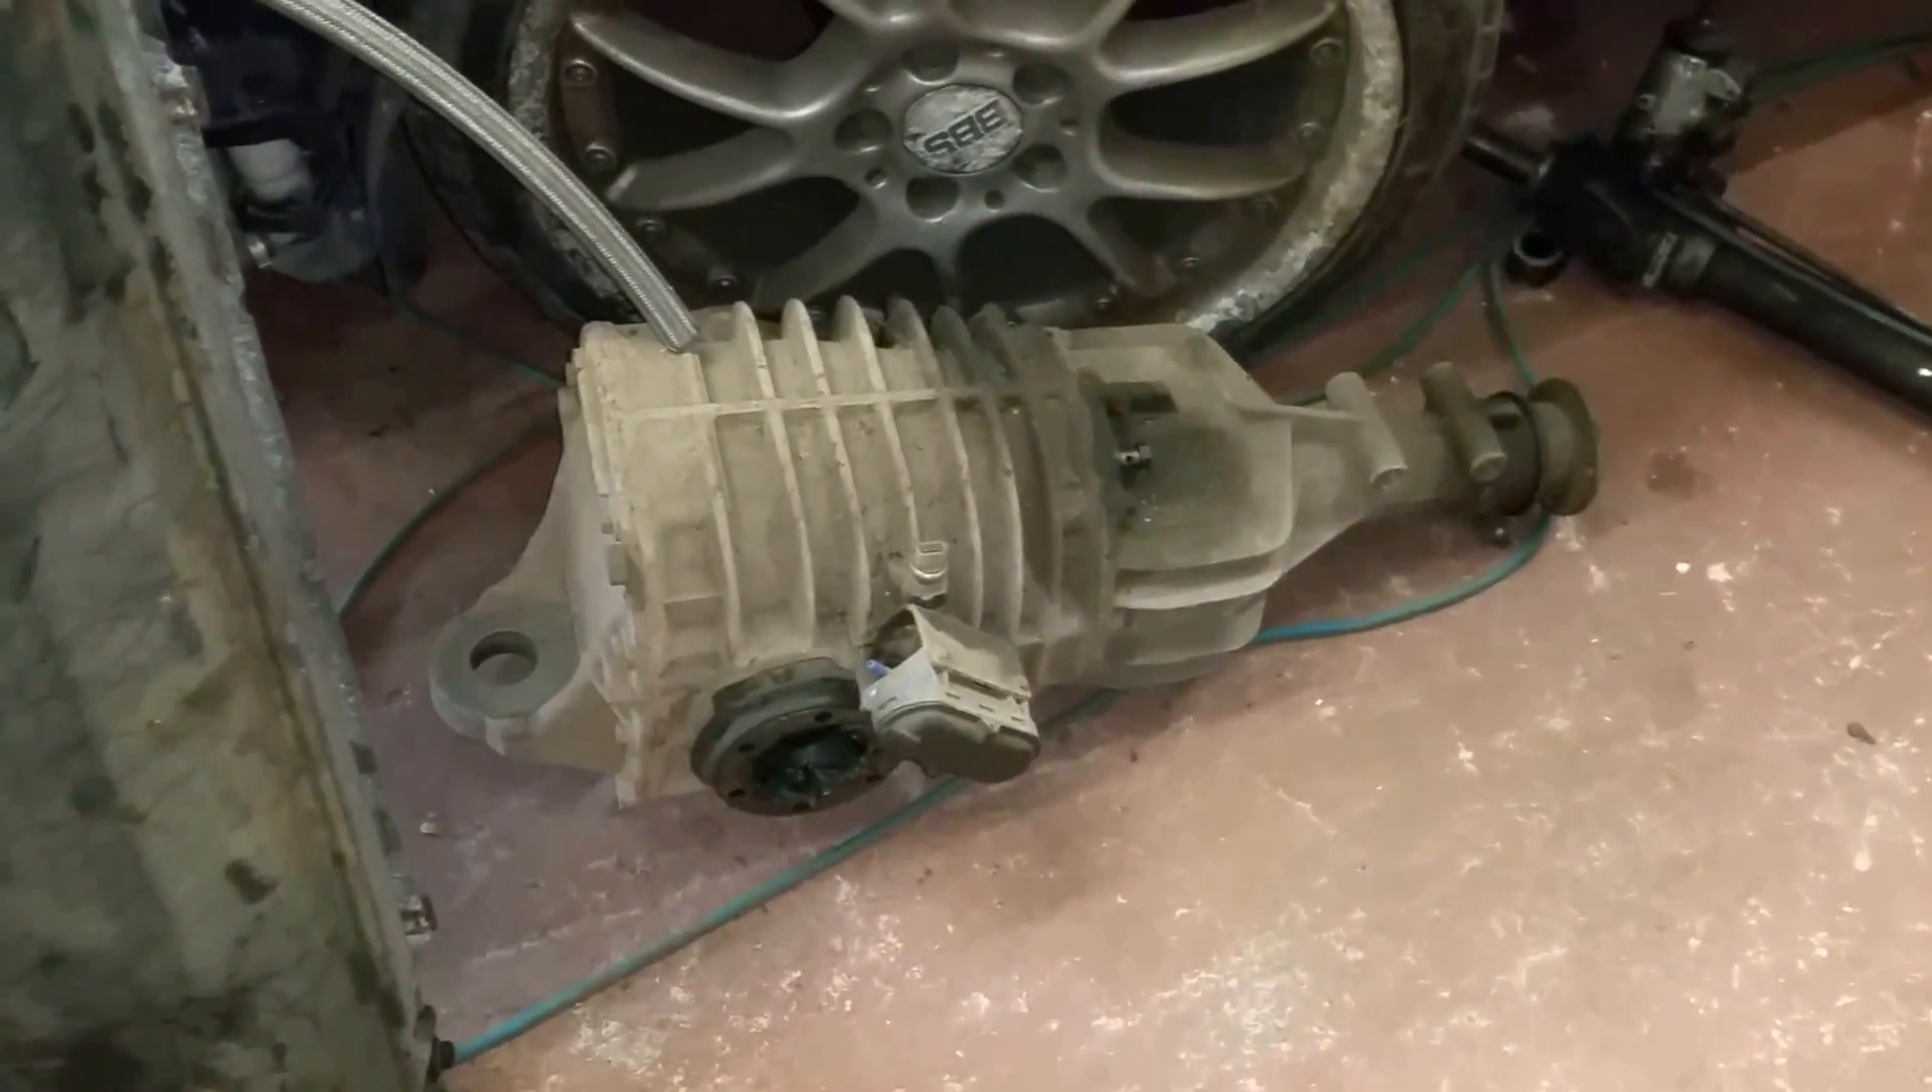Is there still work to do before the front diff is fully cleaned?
Yes.